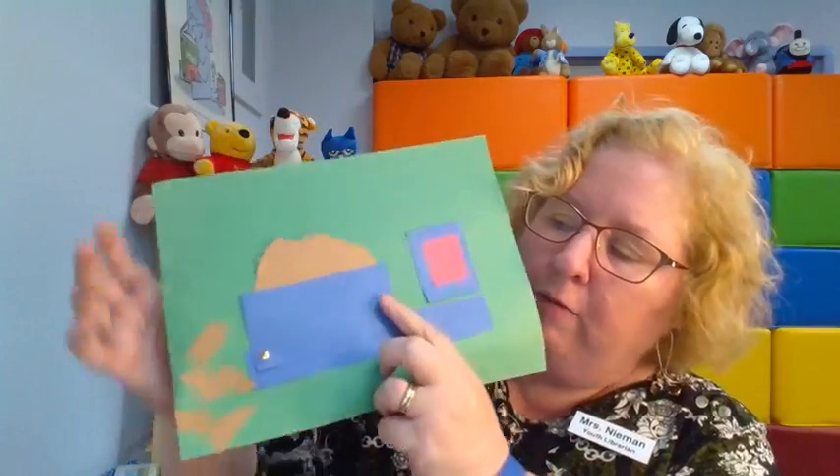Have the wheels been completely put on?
No.